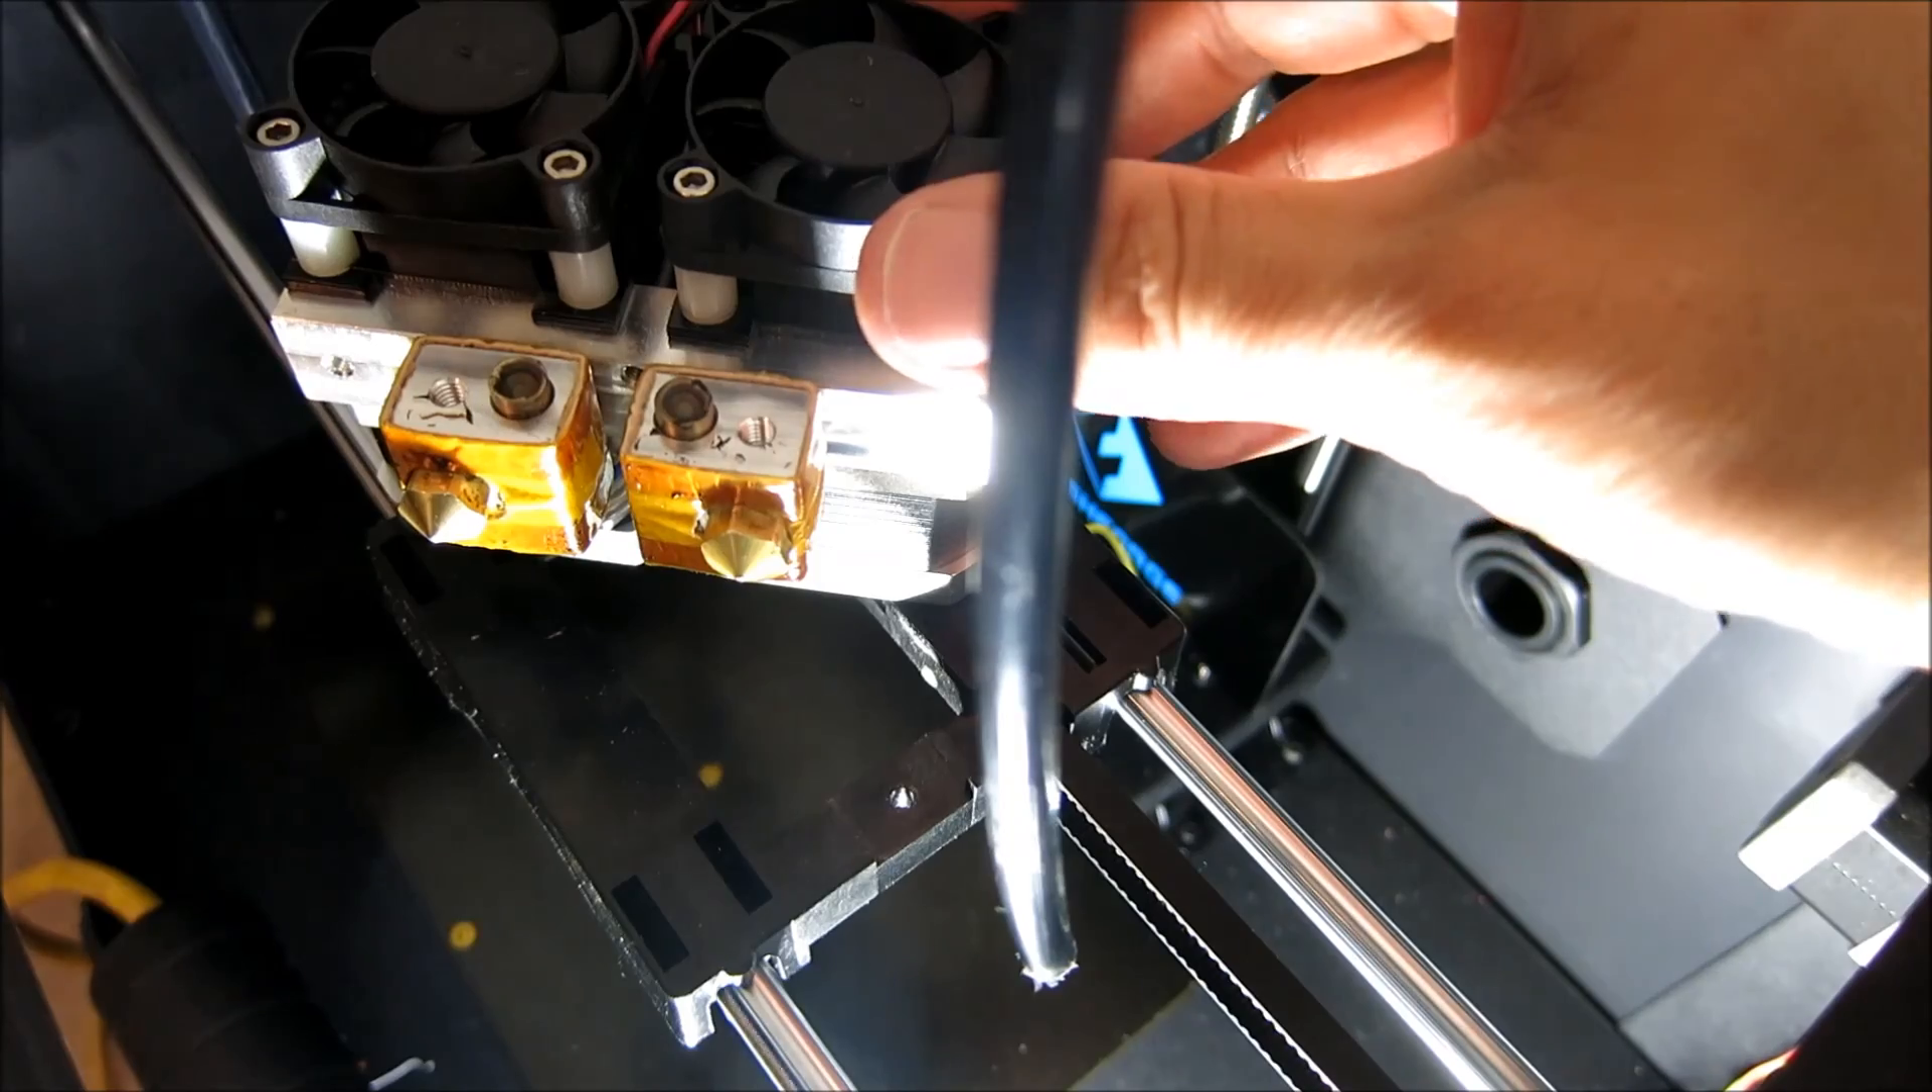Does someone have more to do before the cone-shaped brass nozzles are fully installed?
No.